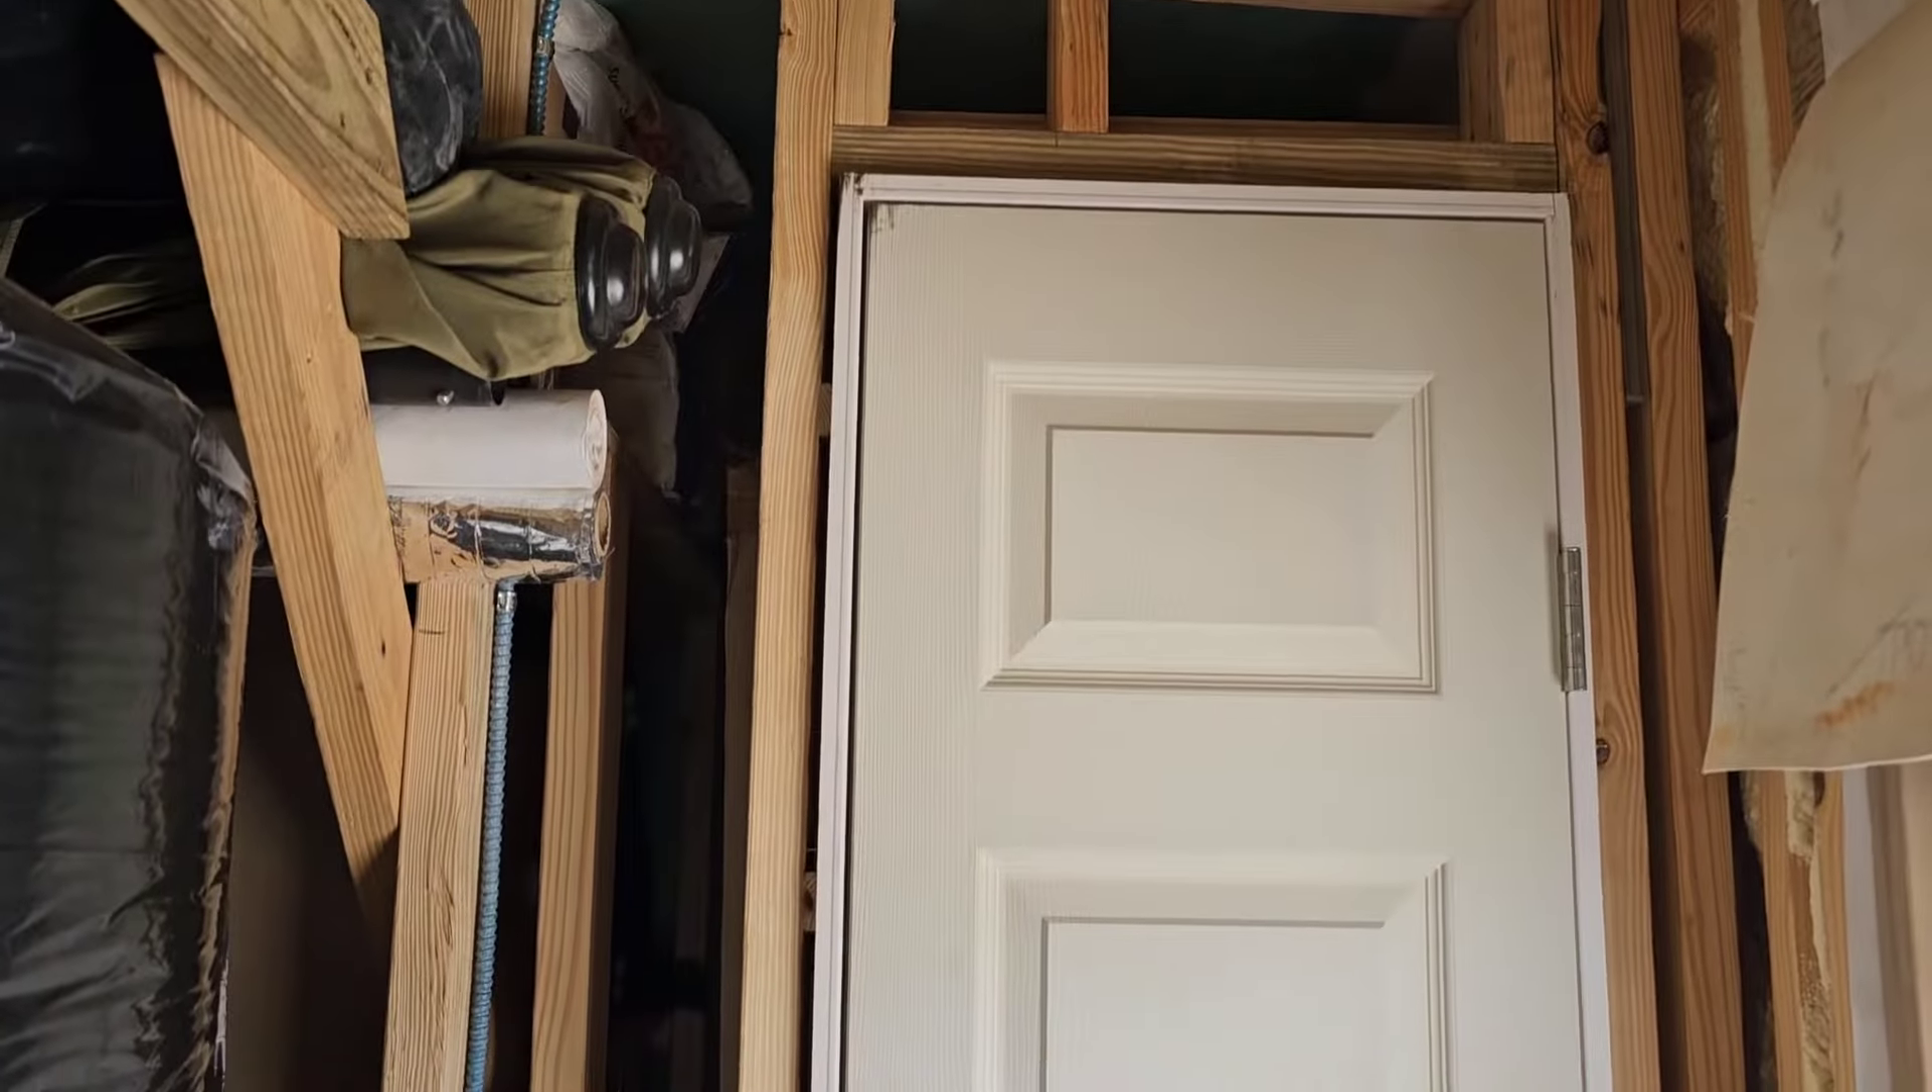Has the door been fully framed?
Yes.